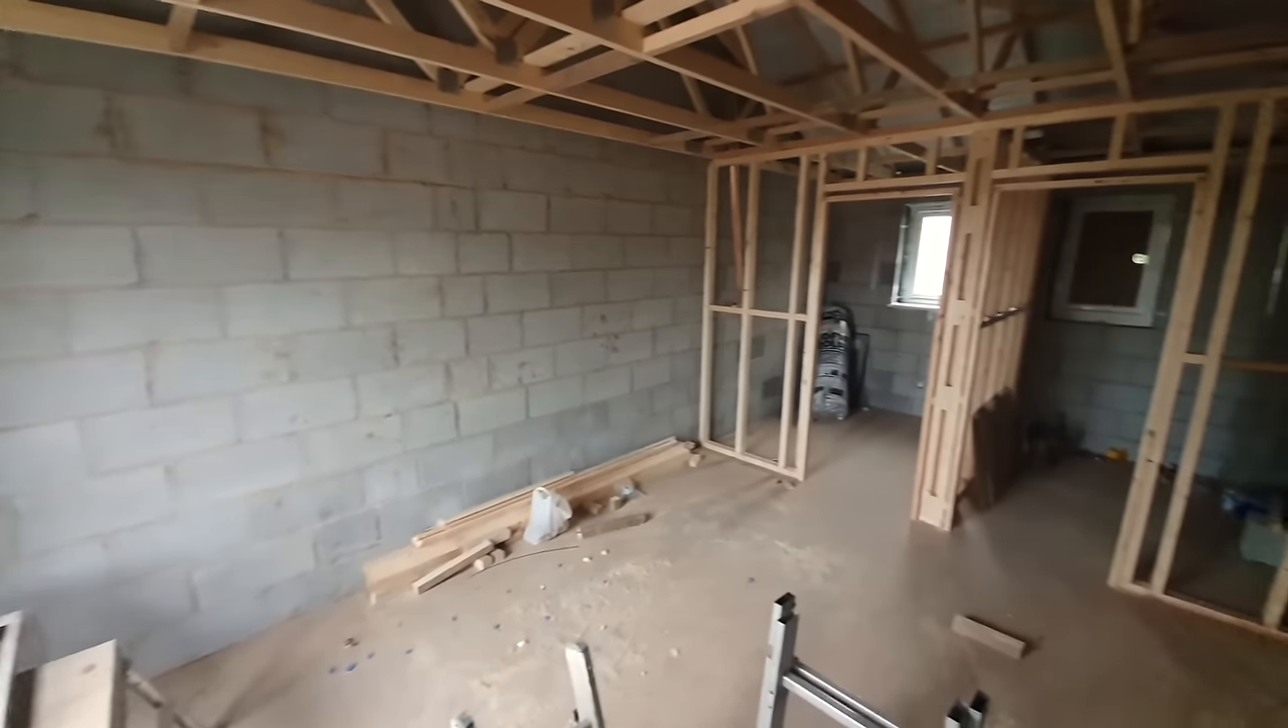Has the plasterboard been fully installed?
No.